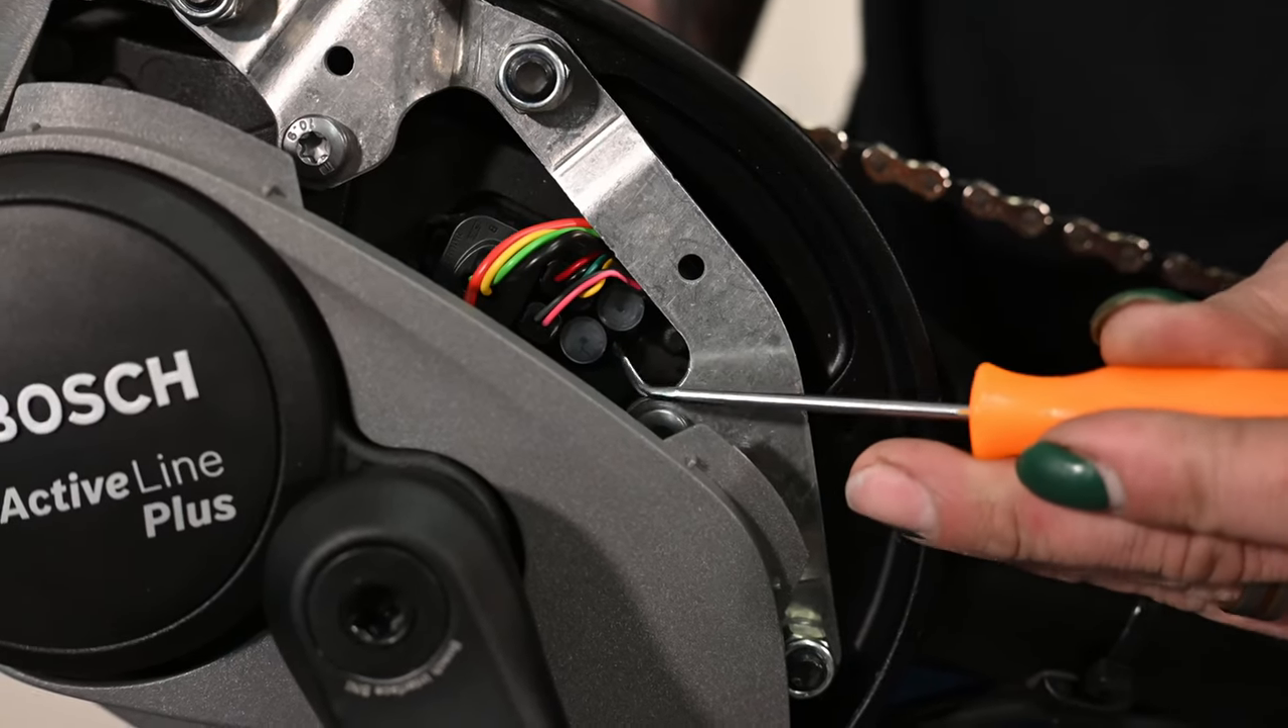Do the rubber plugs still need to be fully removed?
Yes.